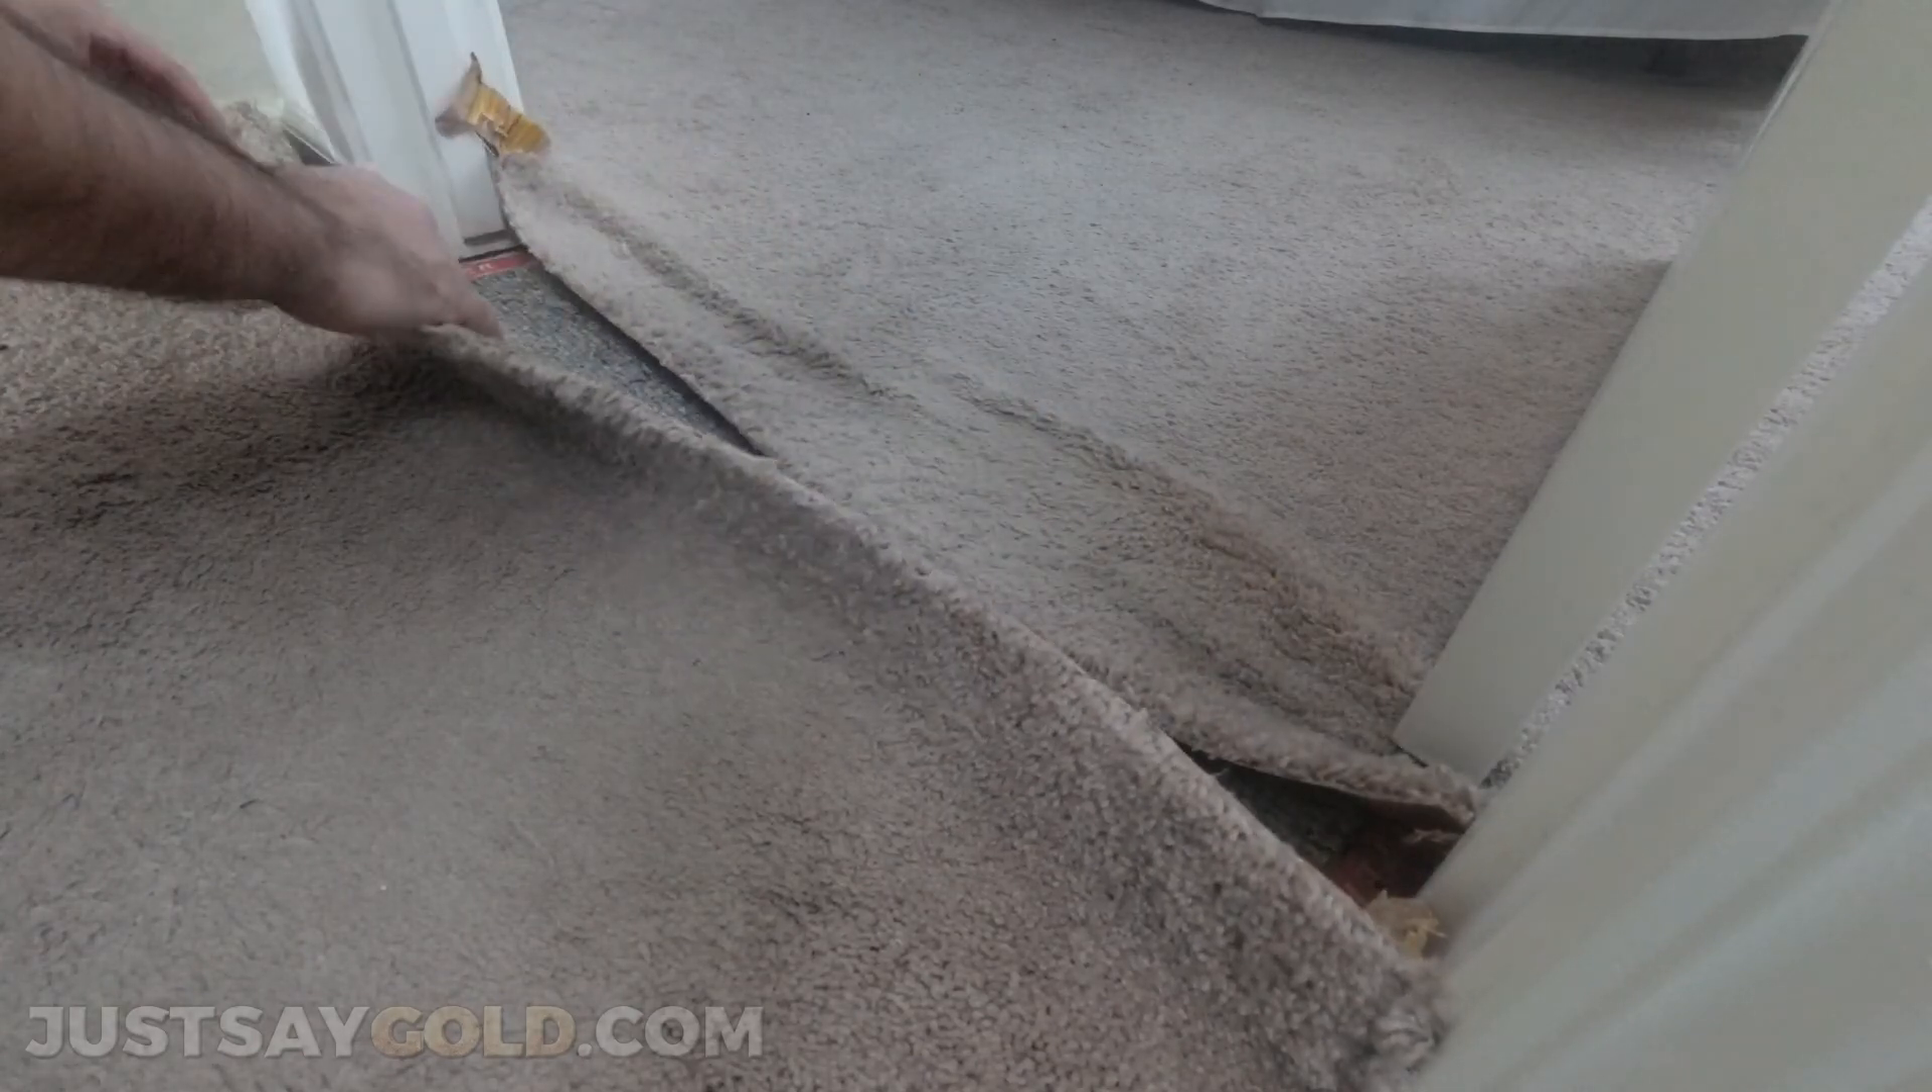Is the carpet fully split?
Yes.